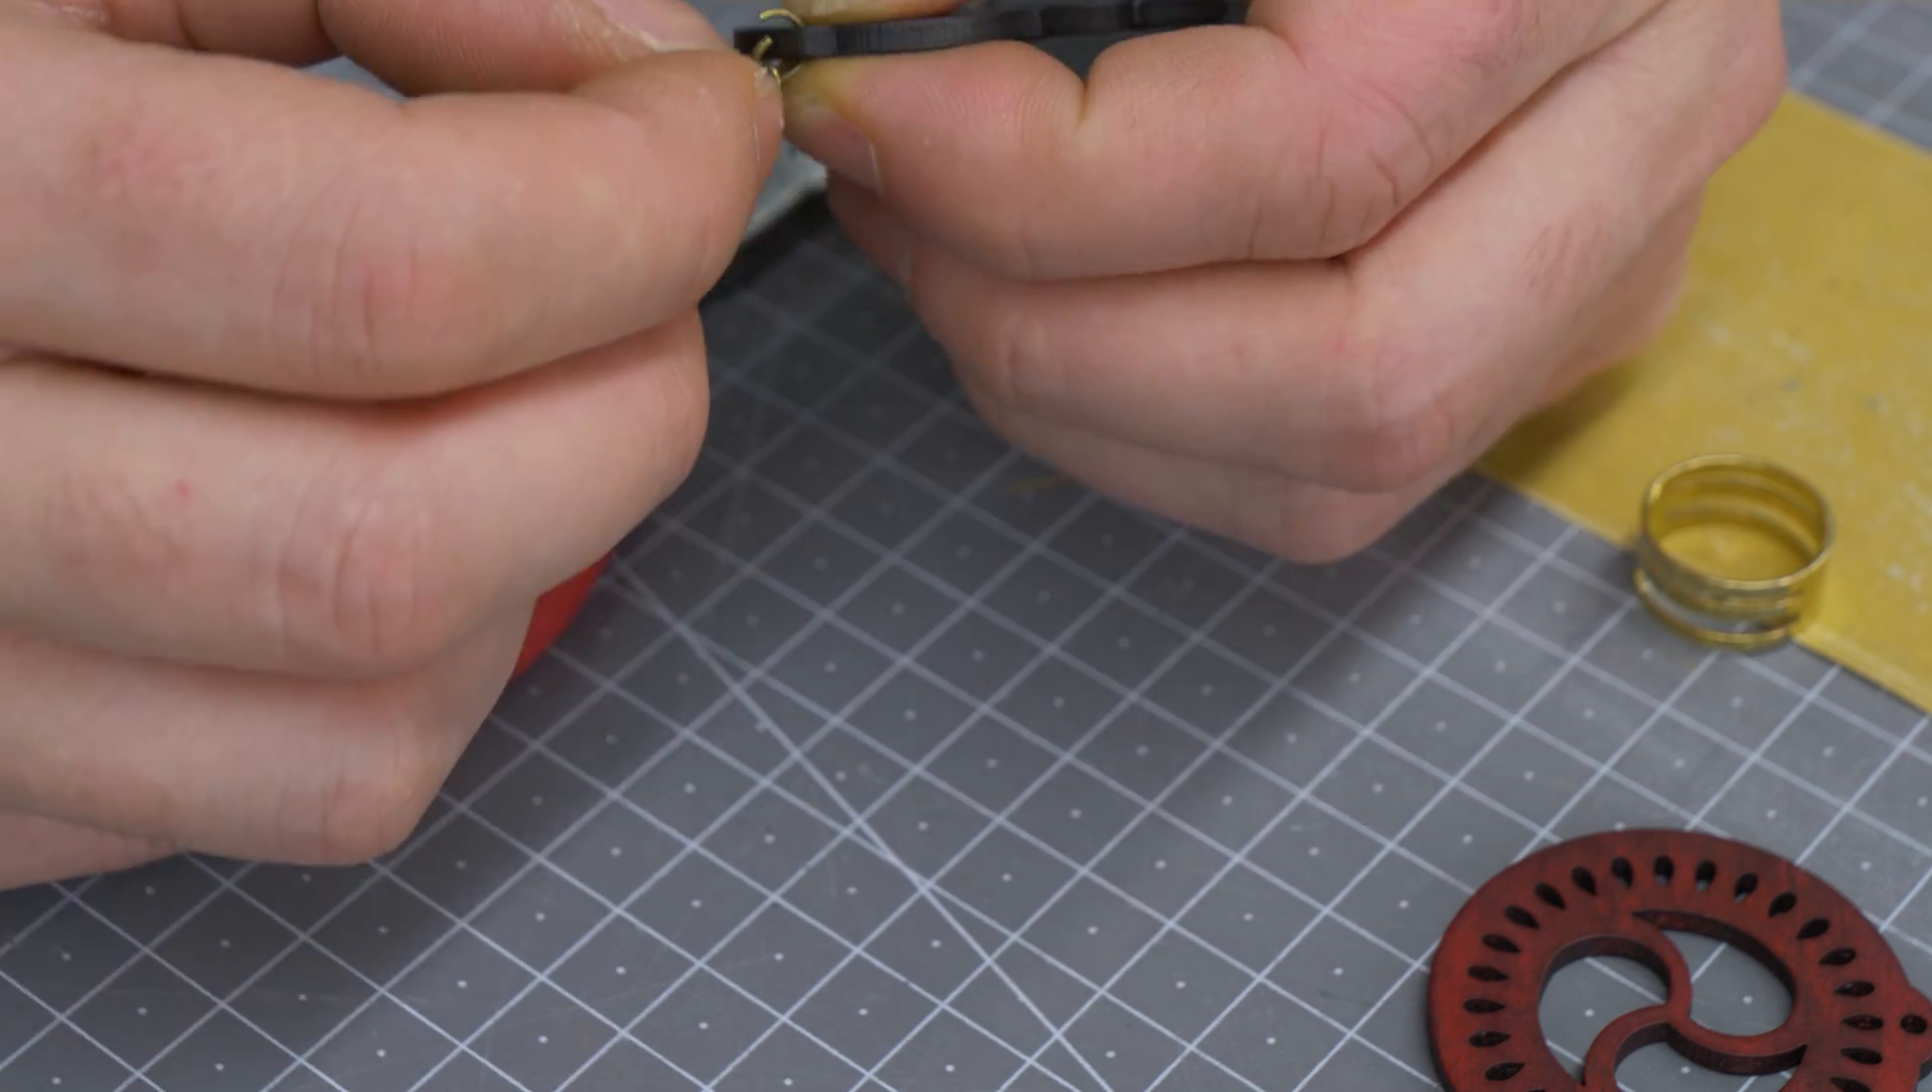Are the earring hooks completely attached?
No.